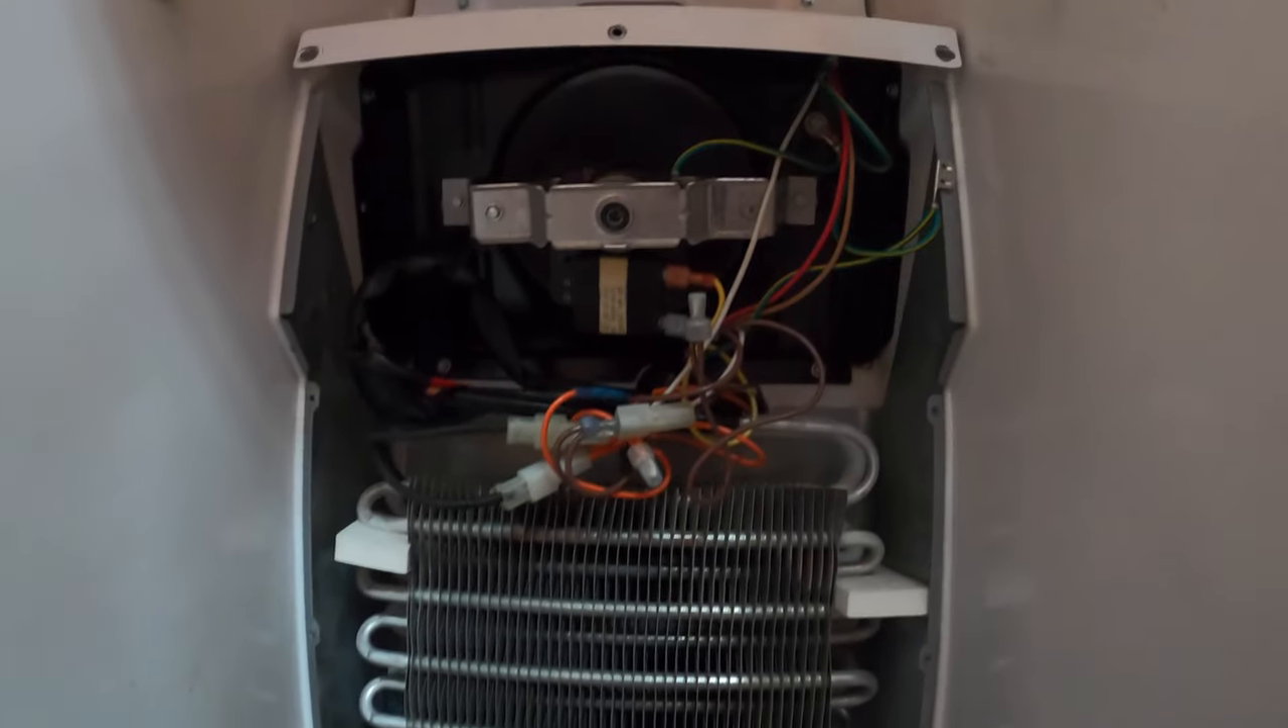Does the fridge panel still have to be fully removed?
No.